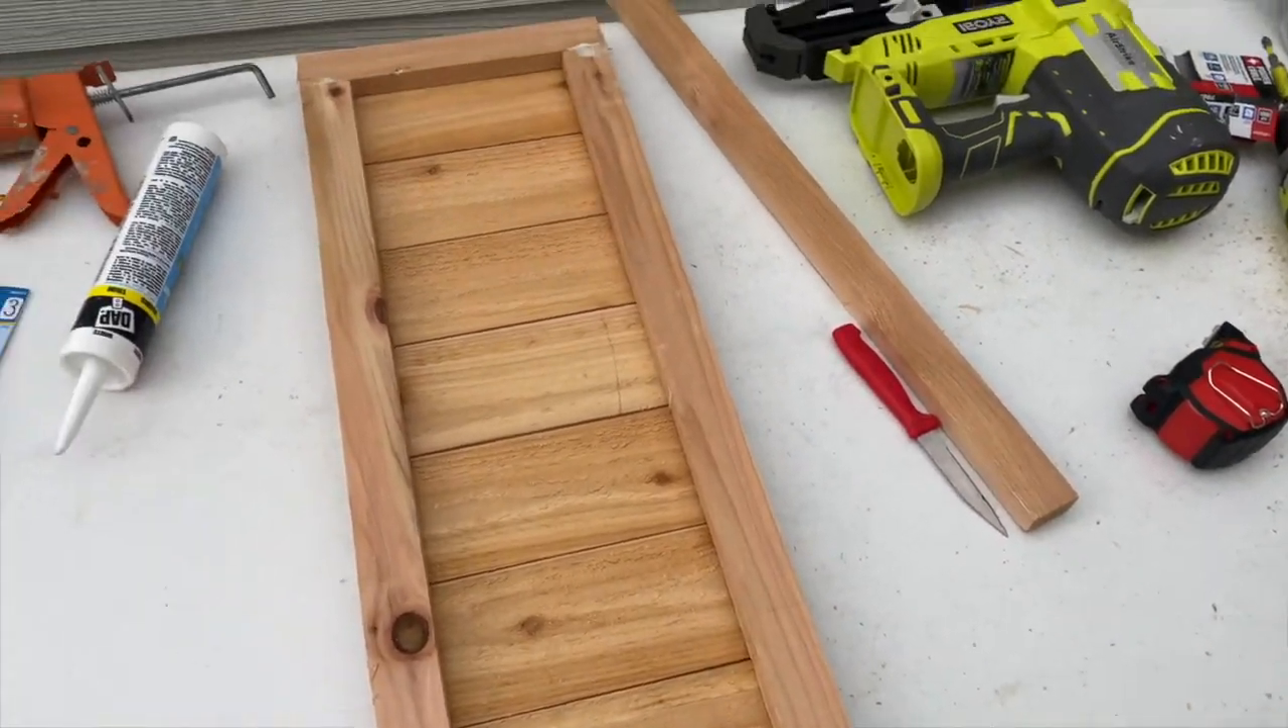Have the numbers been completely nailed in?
No.